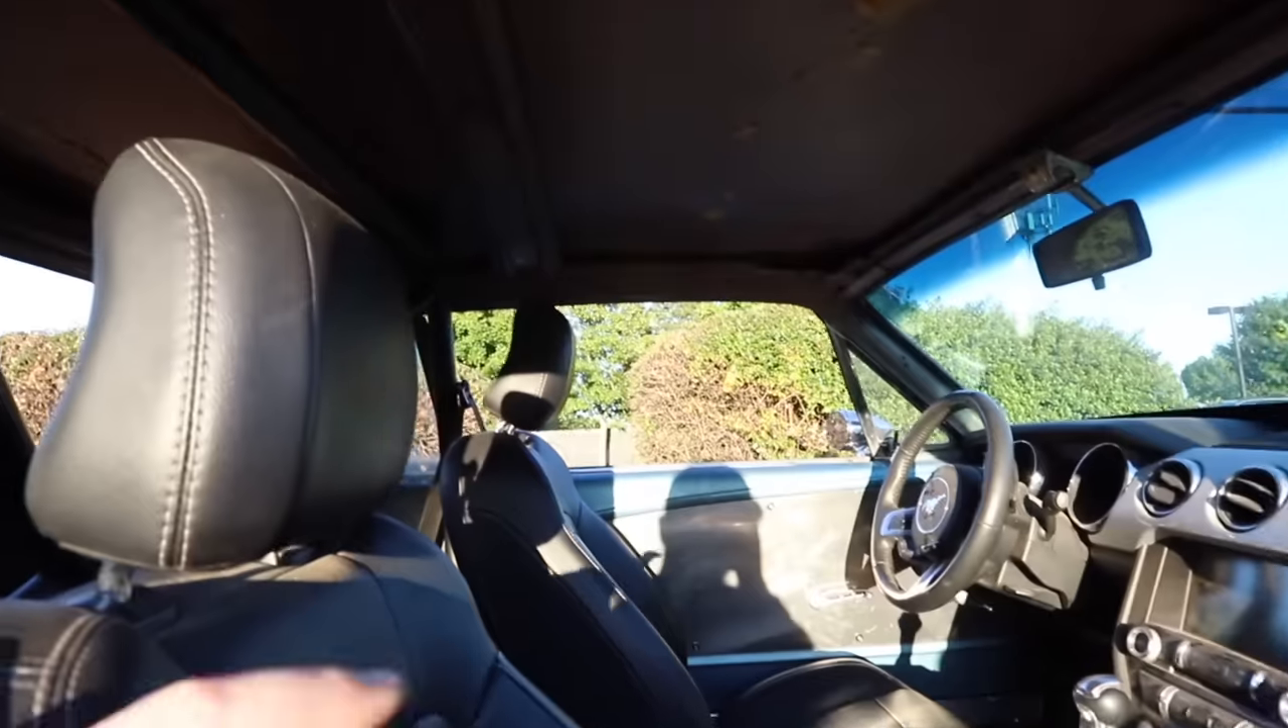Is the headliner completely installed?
No.